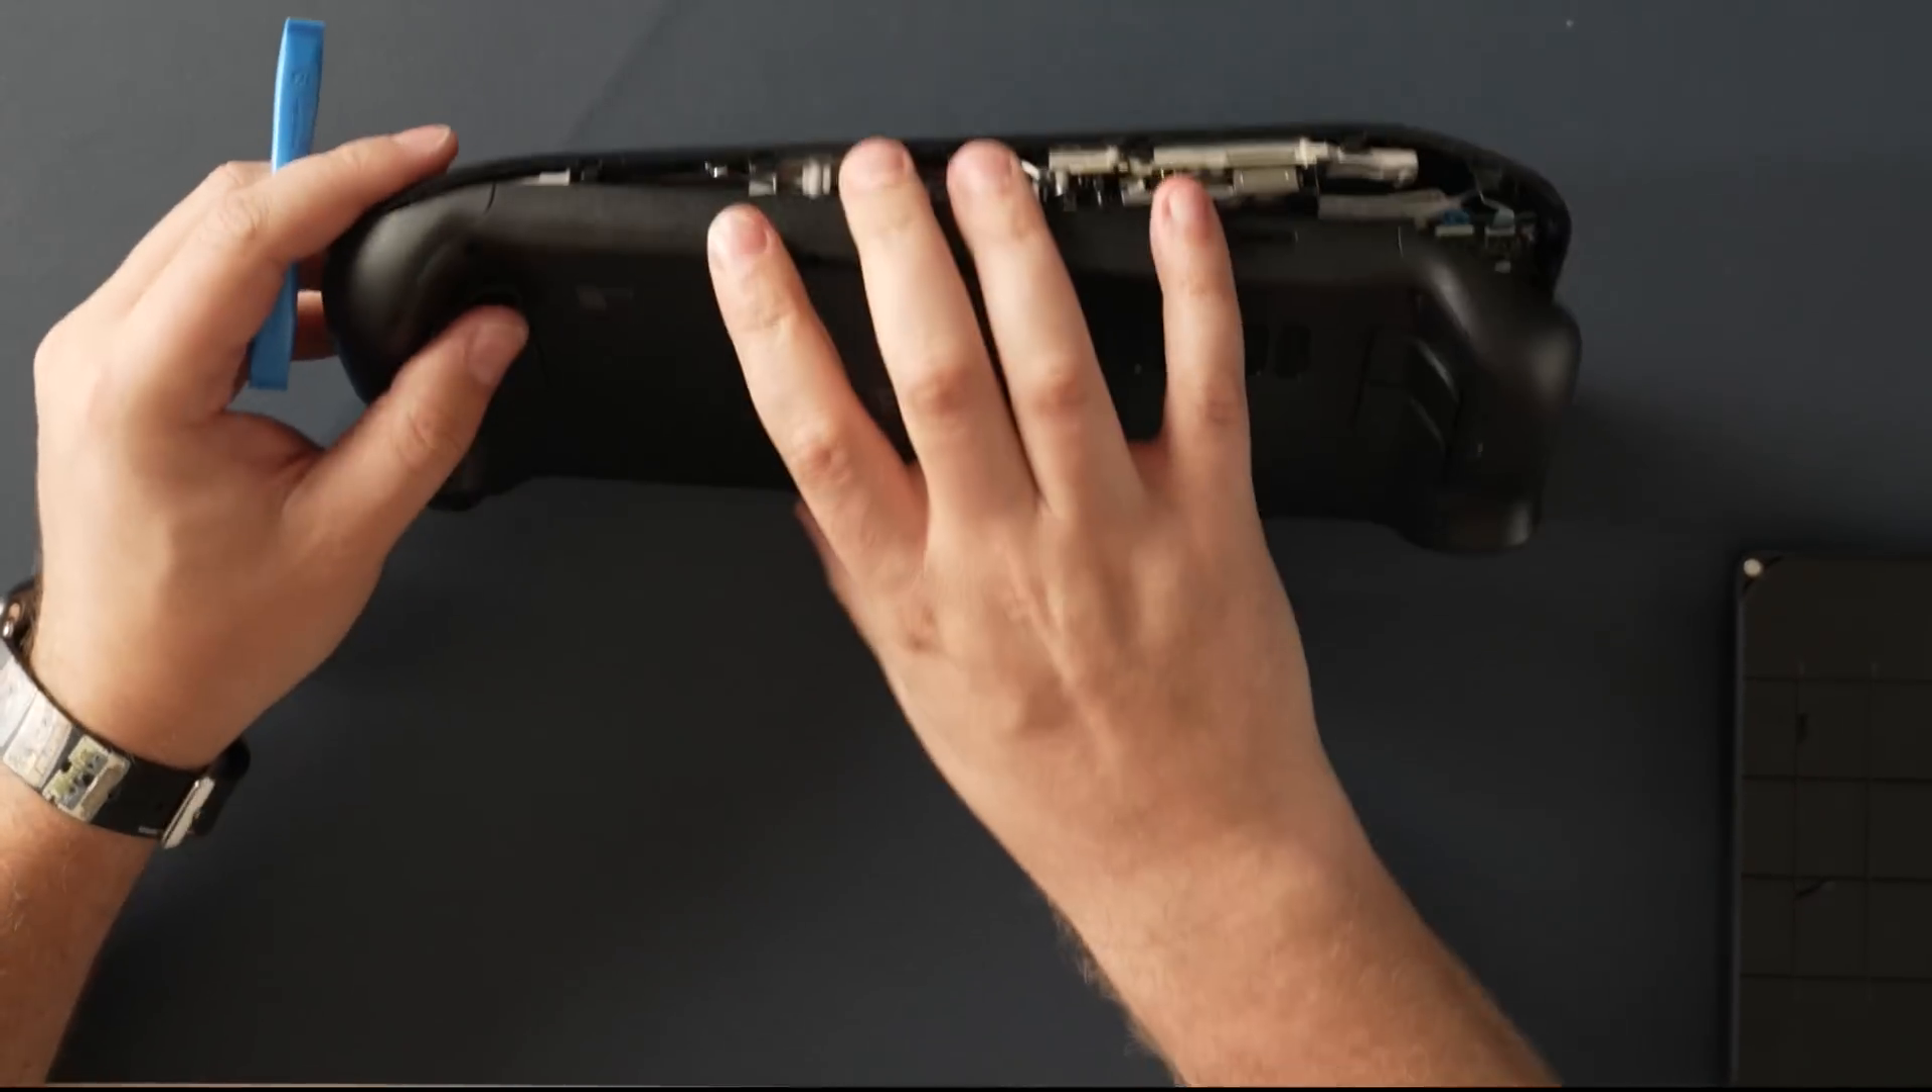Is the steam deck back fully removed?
No.